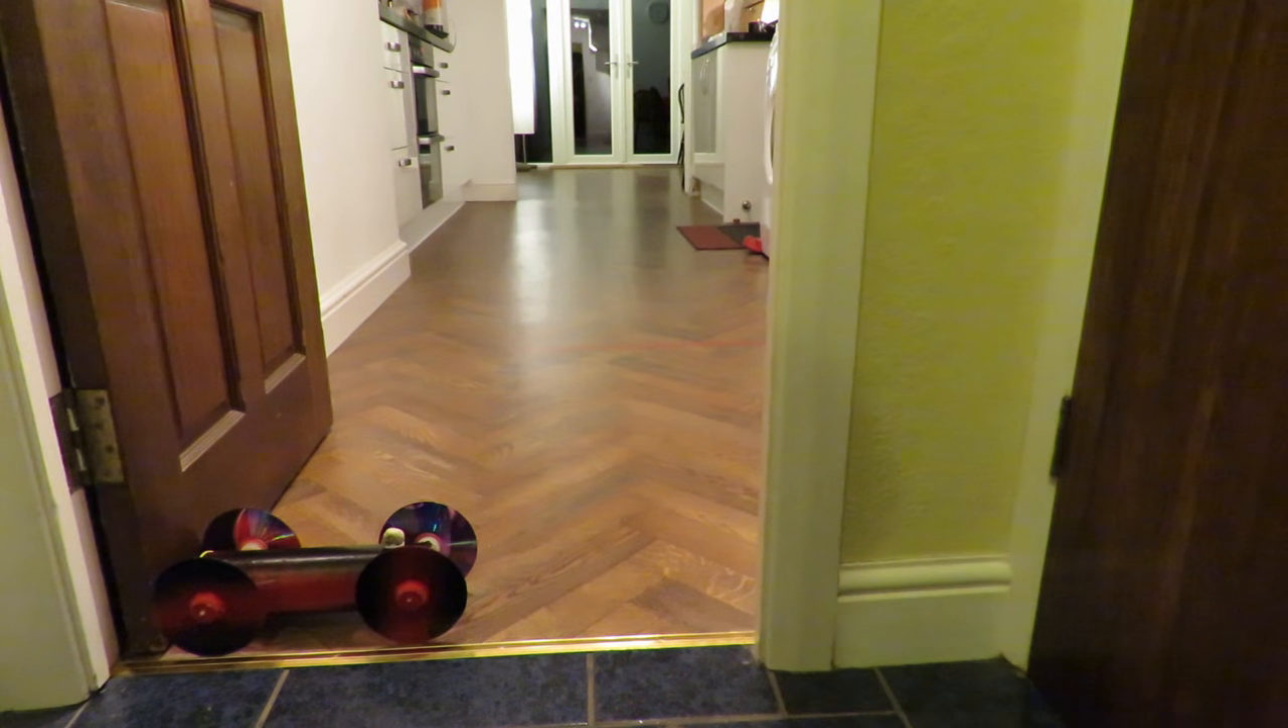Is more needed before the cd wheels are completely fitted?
No.